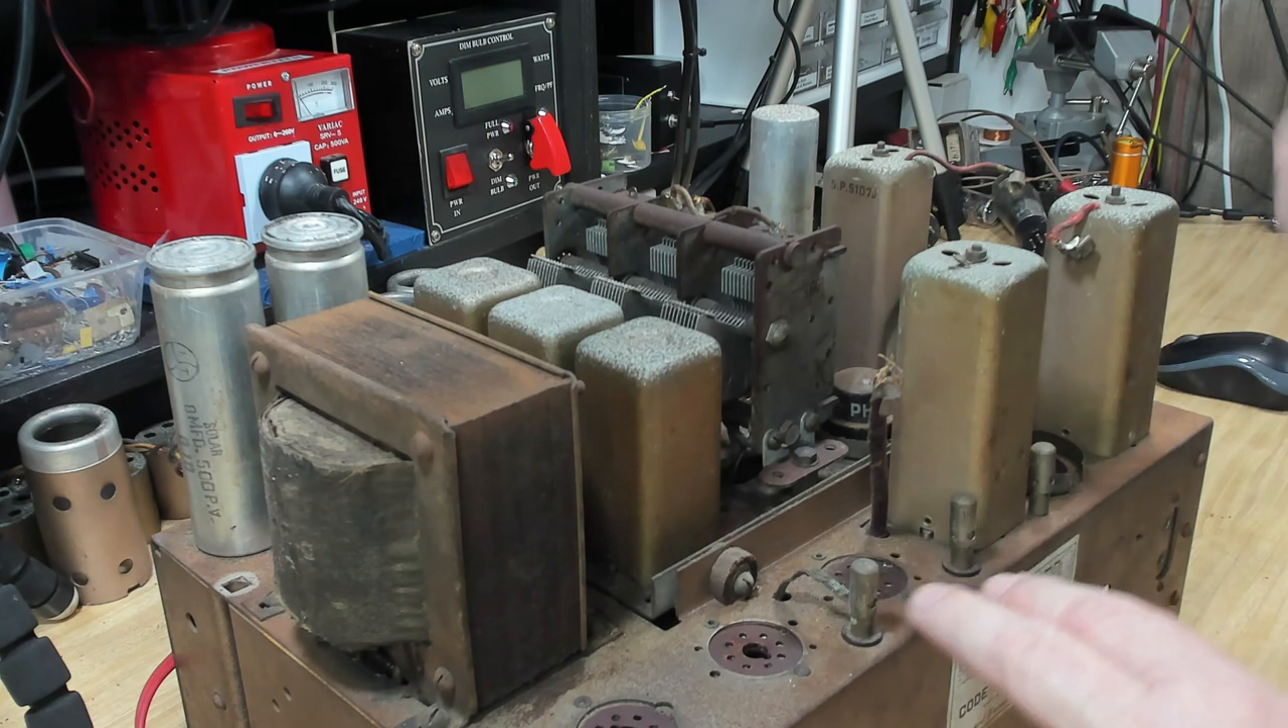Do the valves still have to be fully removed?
No.